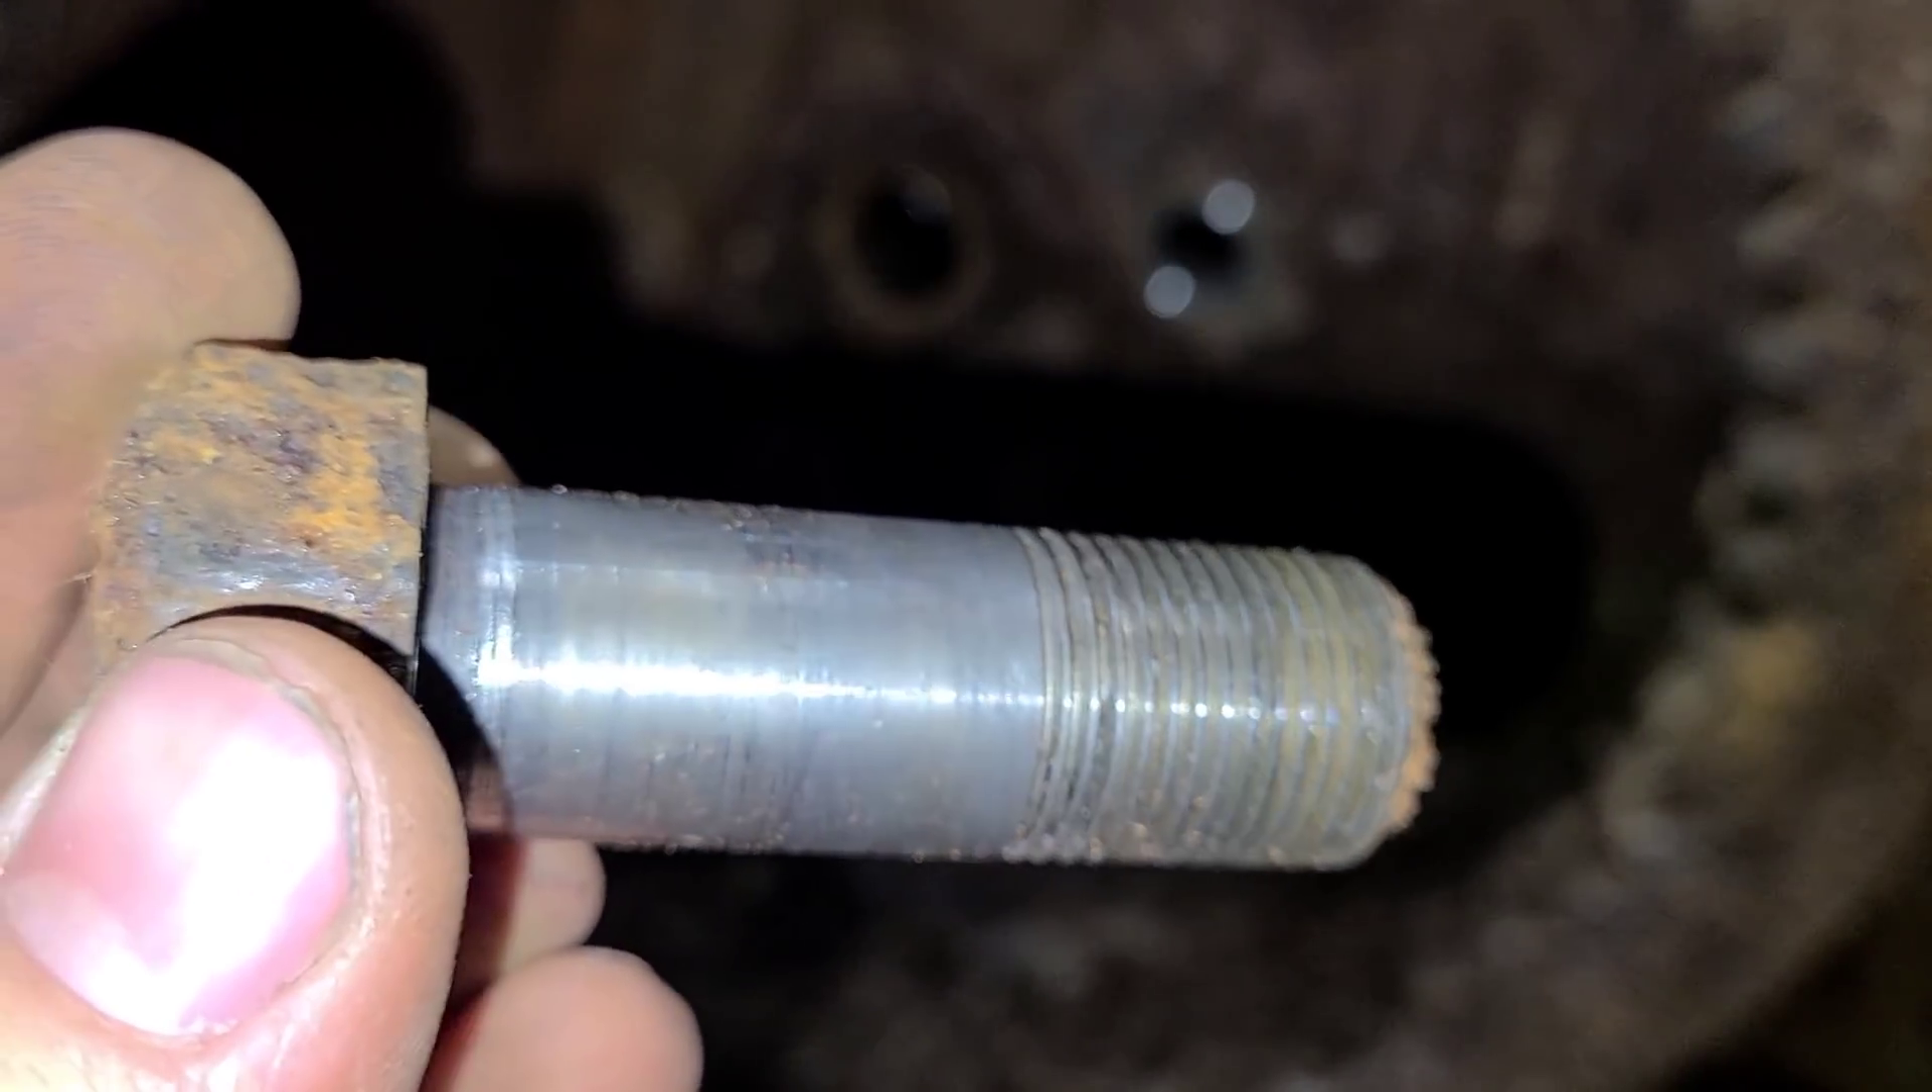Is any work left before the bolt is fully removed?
No.